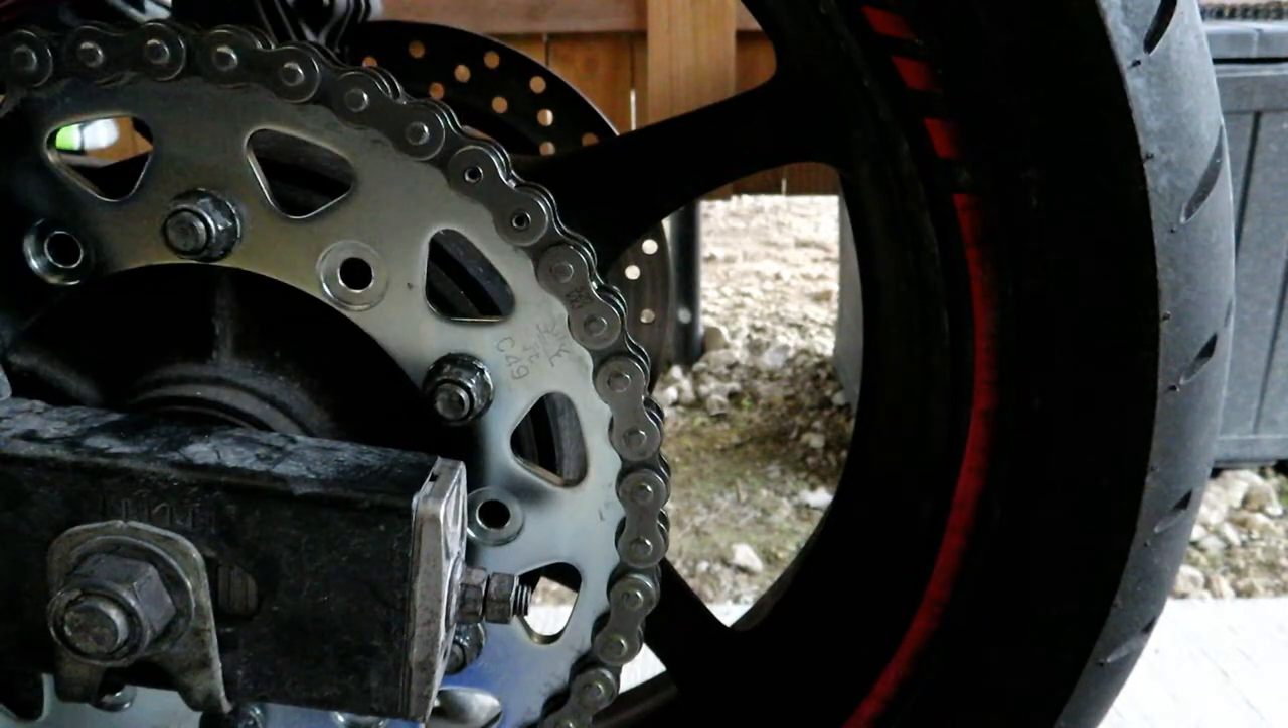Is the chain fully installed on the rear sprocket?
Yes.